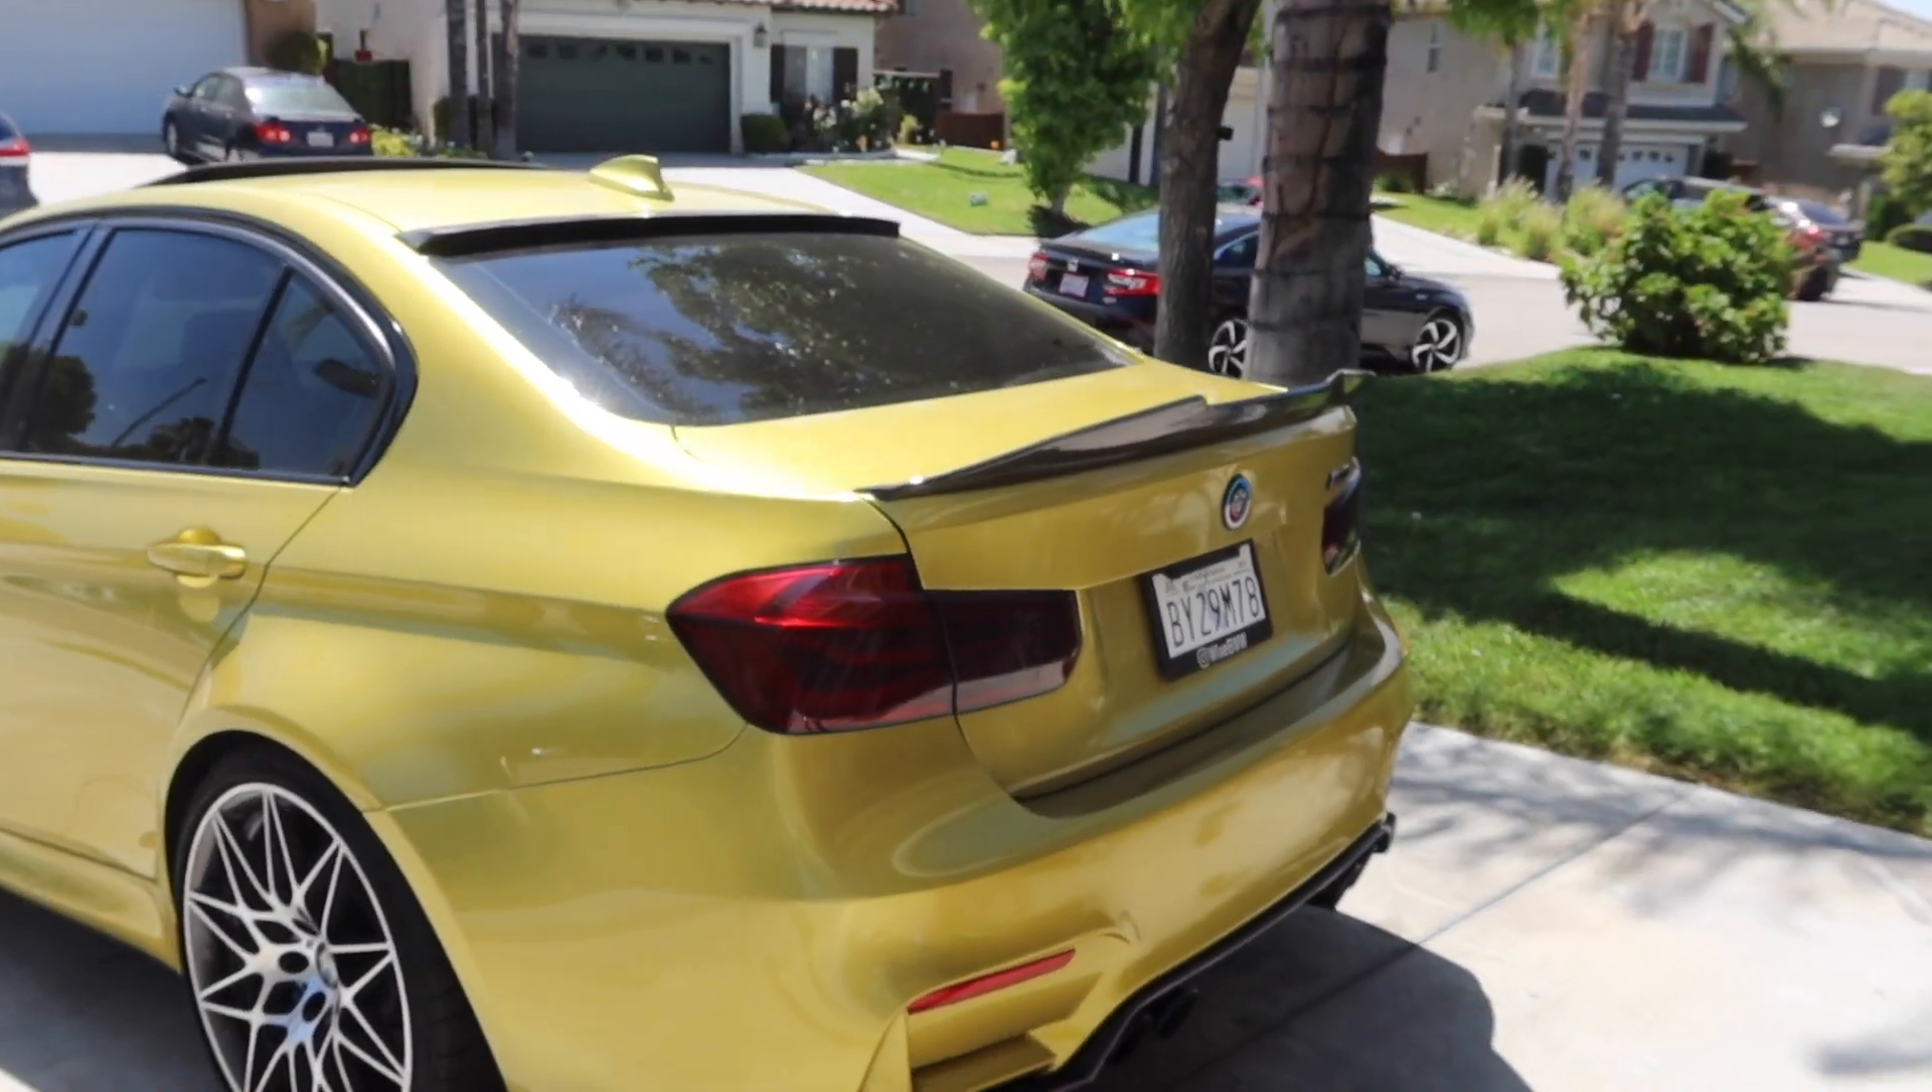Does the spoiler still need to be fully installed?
No.